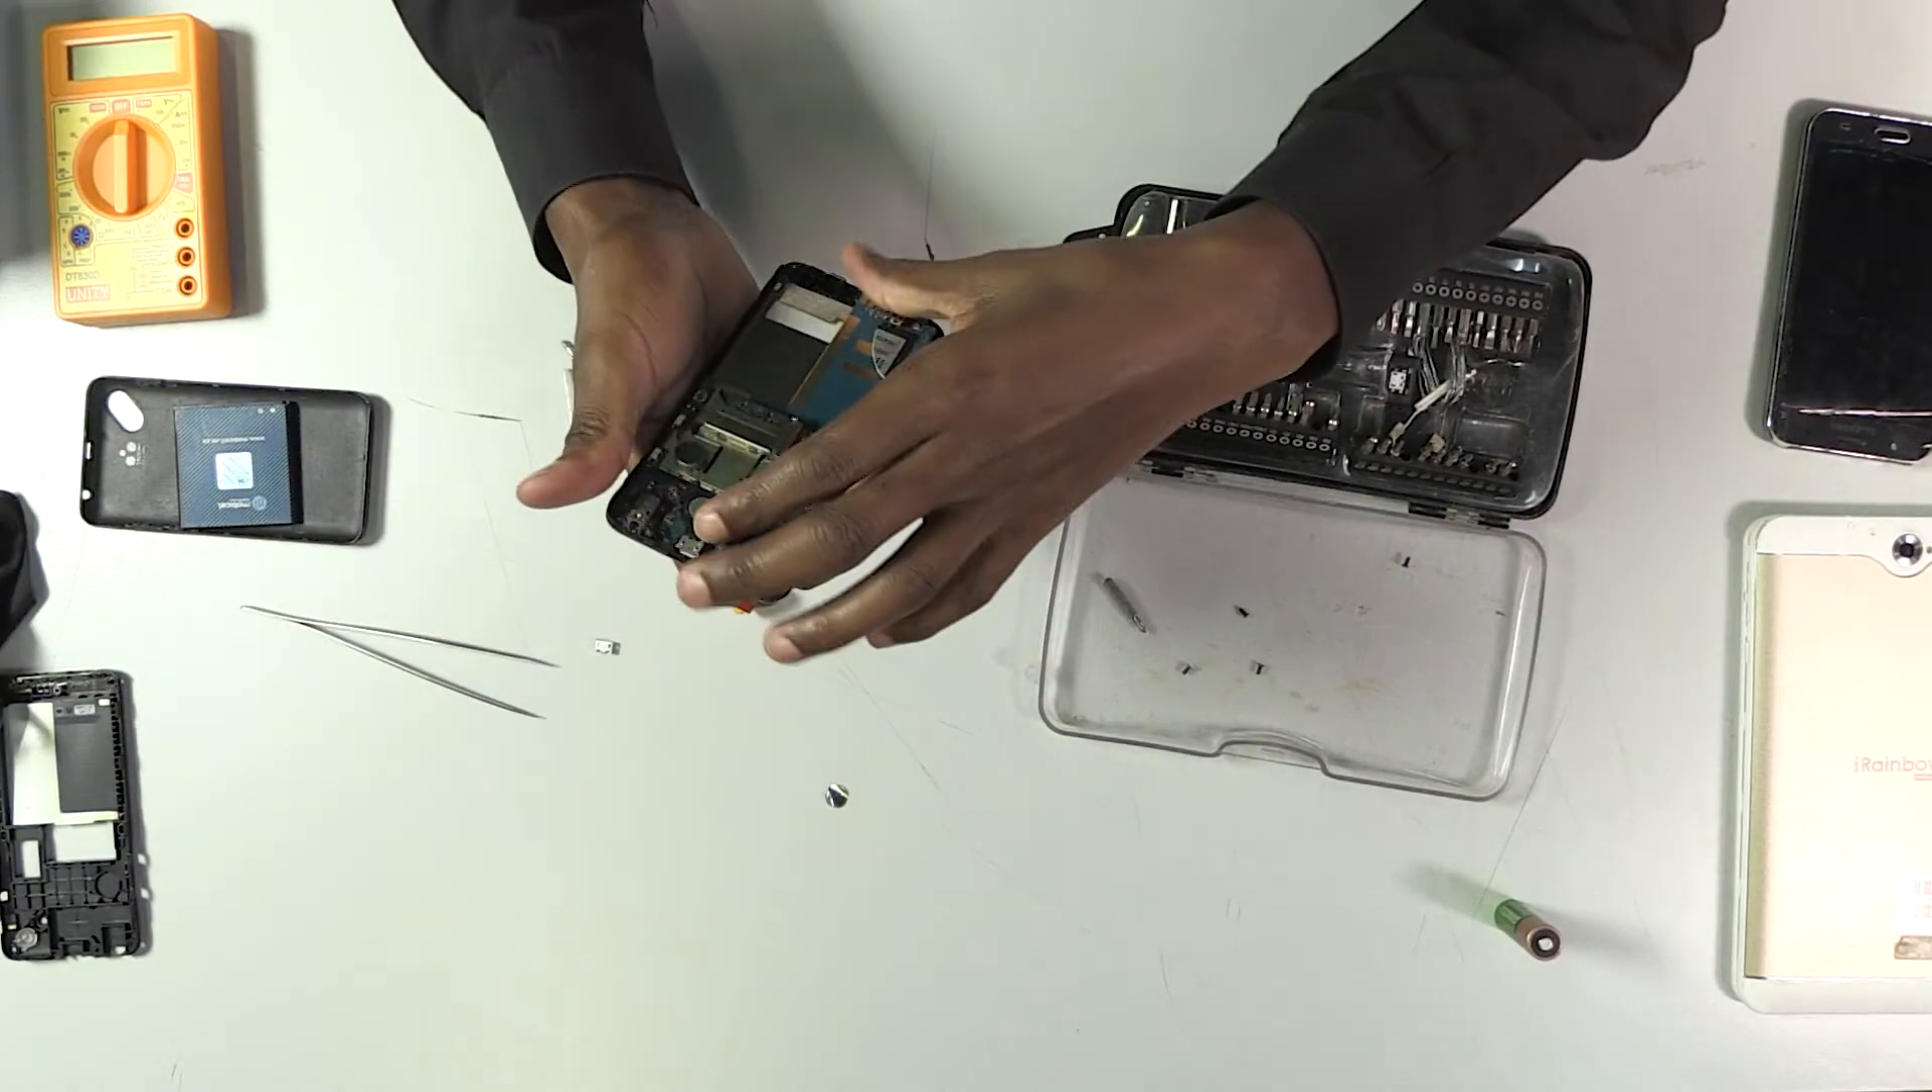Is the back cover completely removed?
Yes.